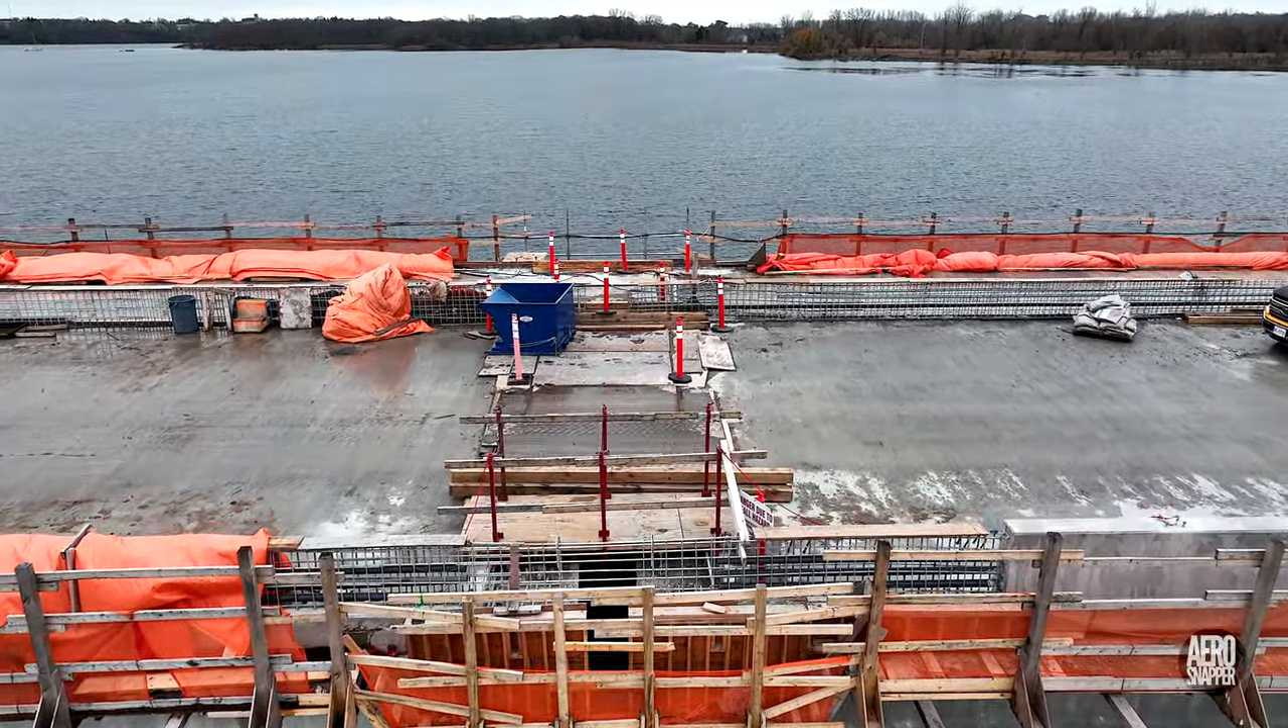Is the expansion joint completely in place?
No.